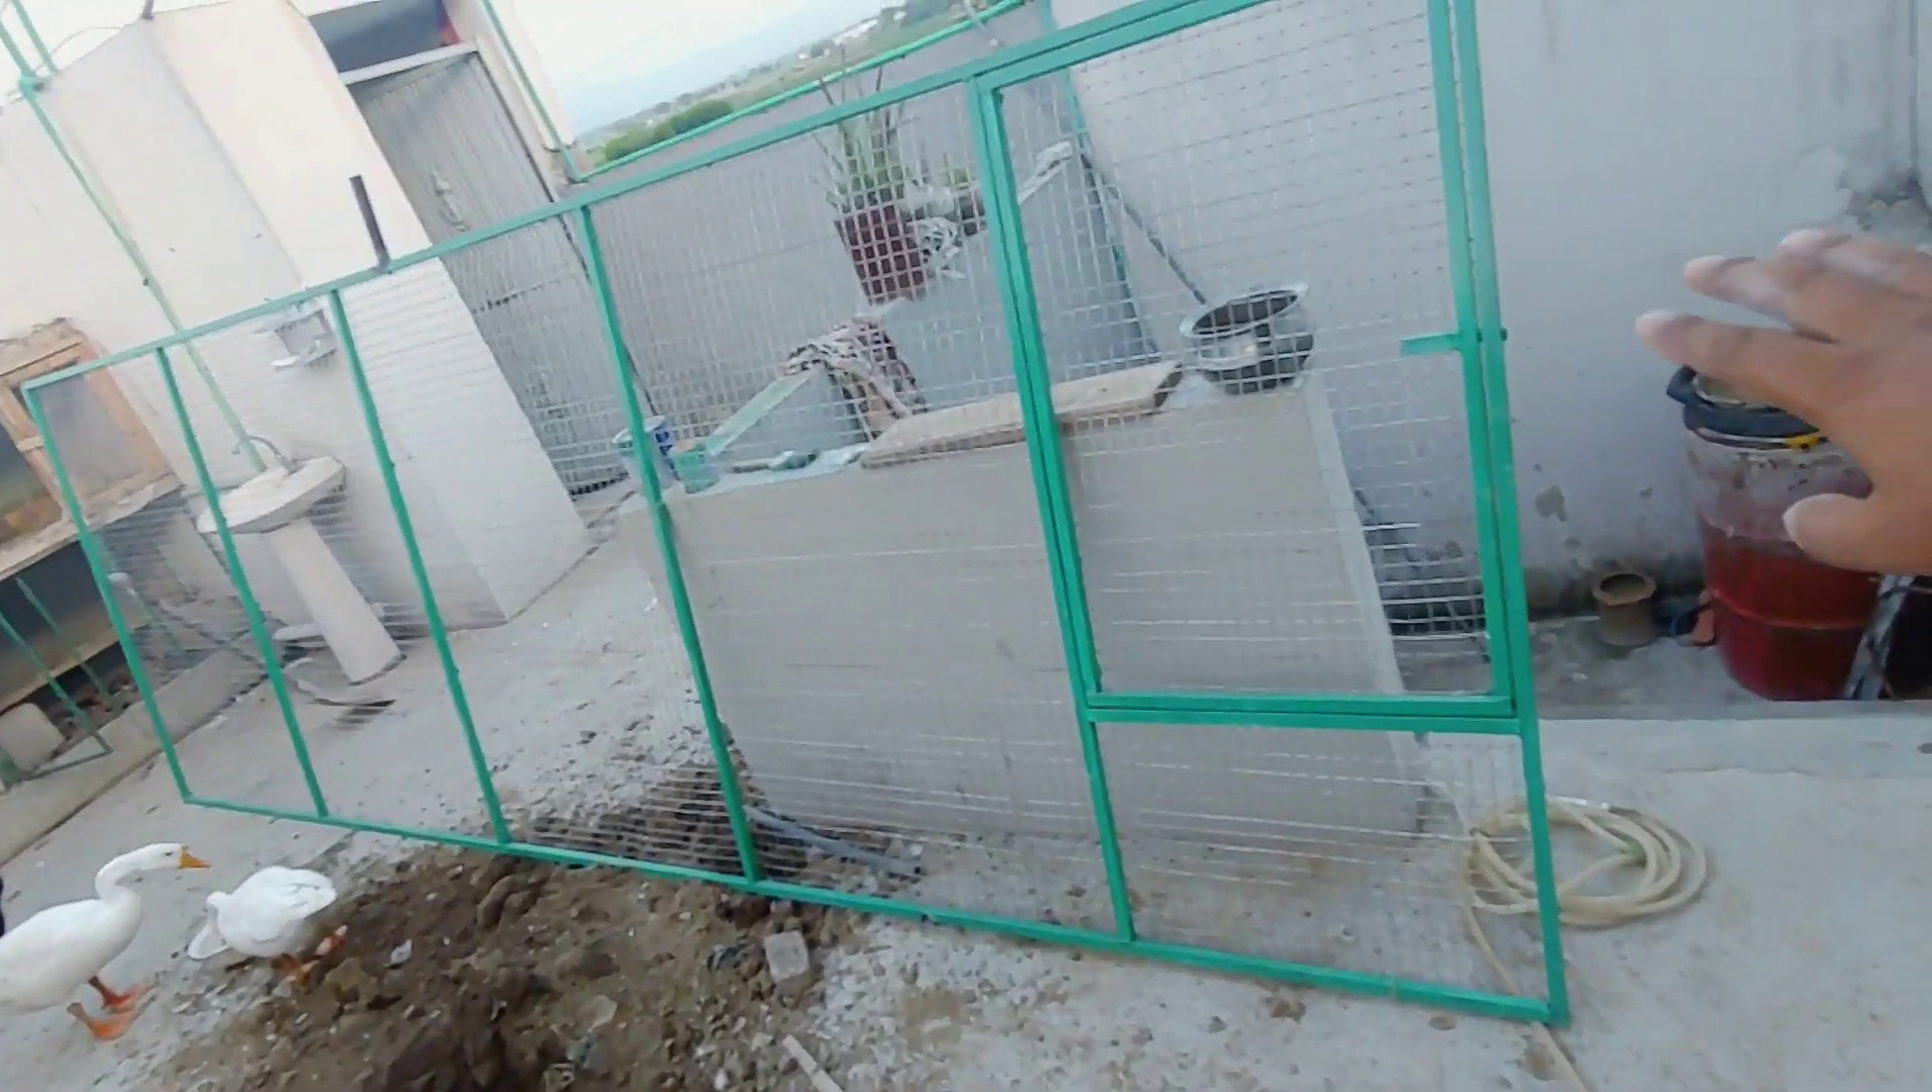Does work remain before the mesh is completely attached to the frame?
No.